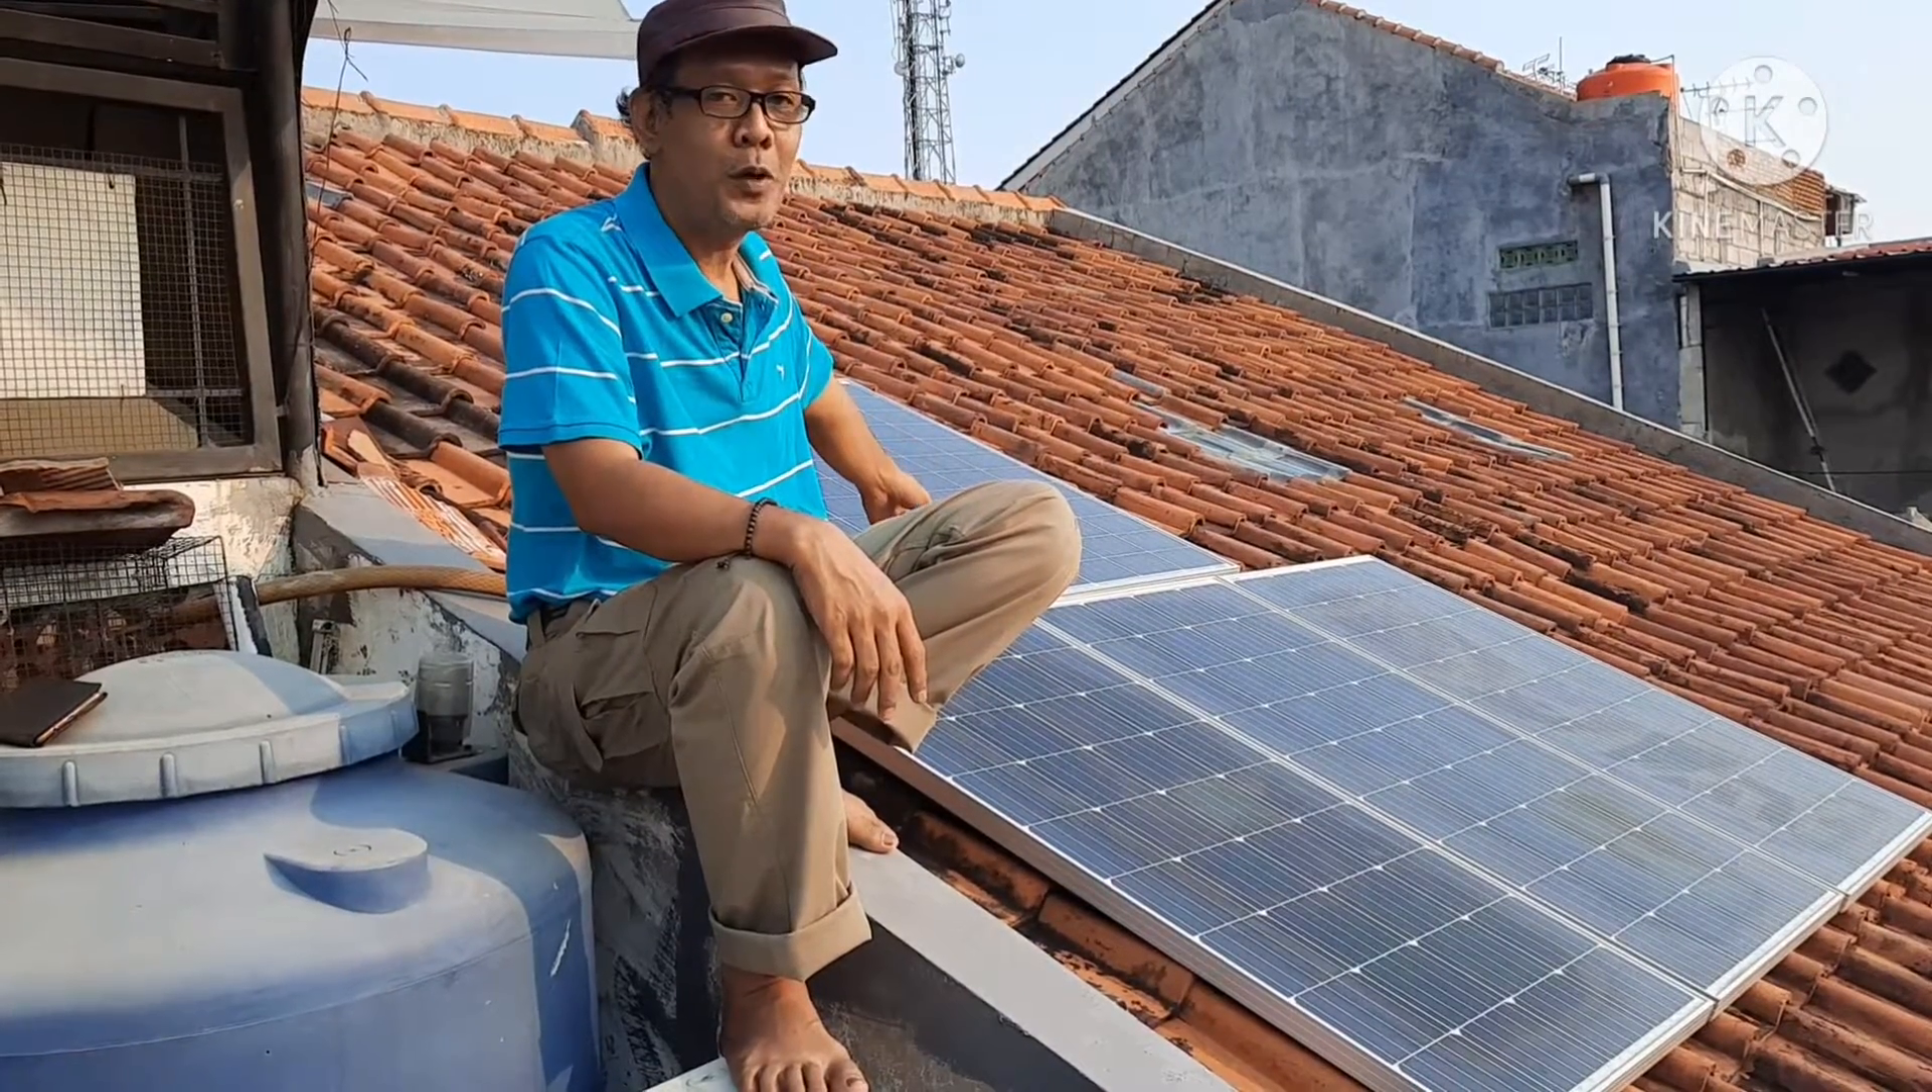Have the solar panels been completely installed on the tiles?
Yes.